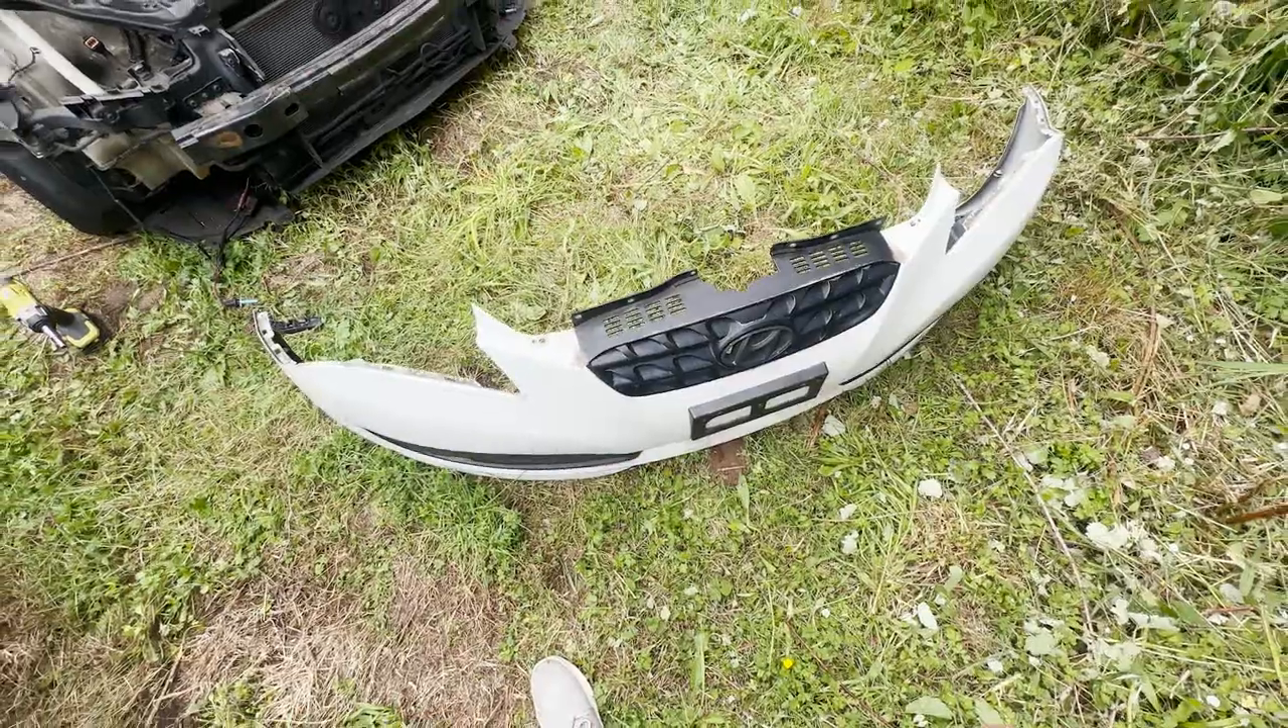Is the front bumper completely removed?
Yes.